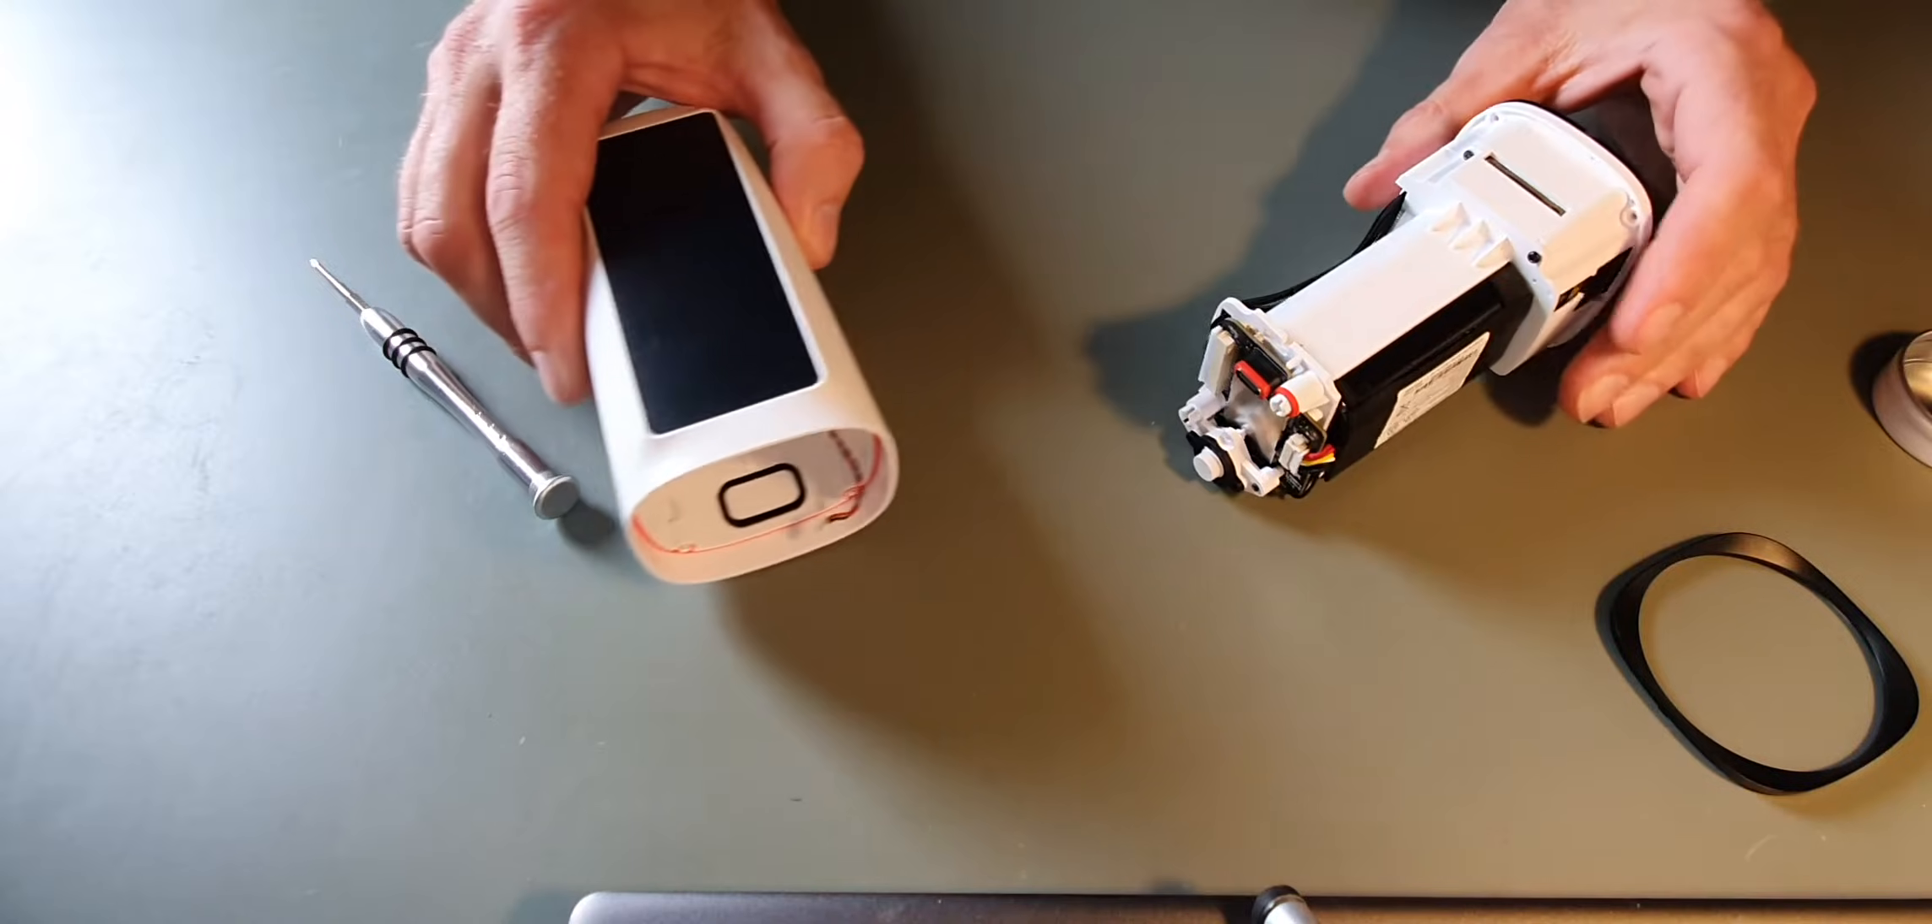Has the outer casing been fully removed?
Yes.